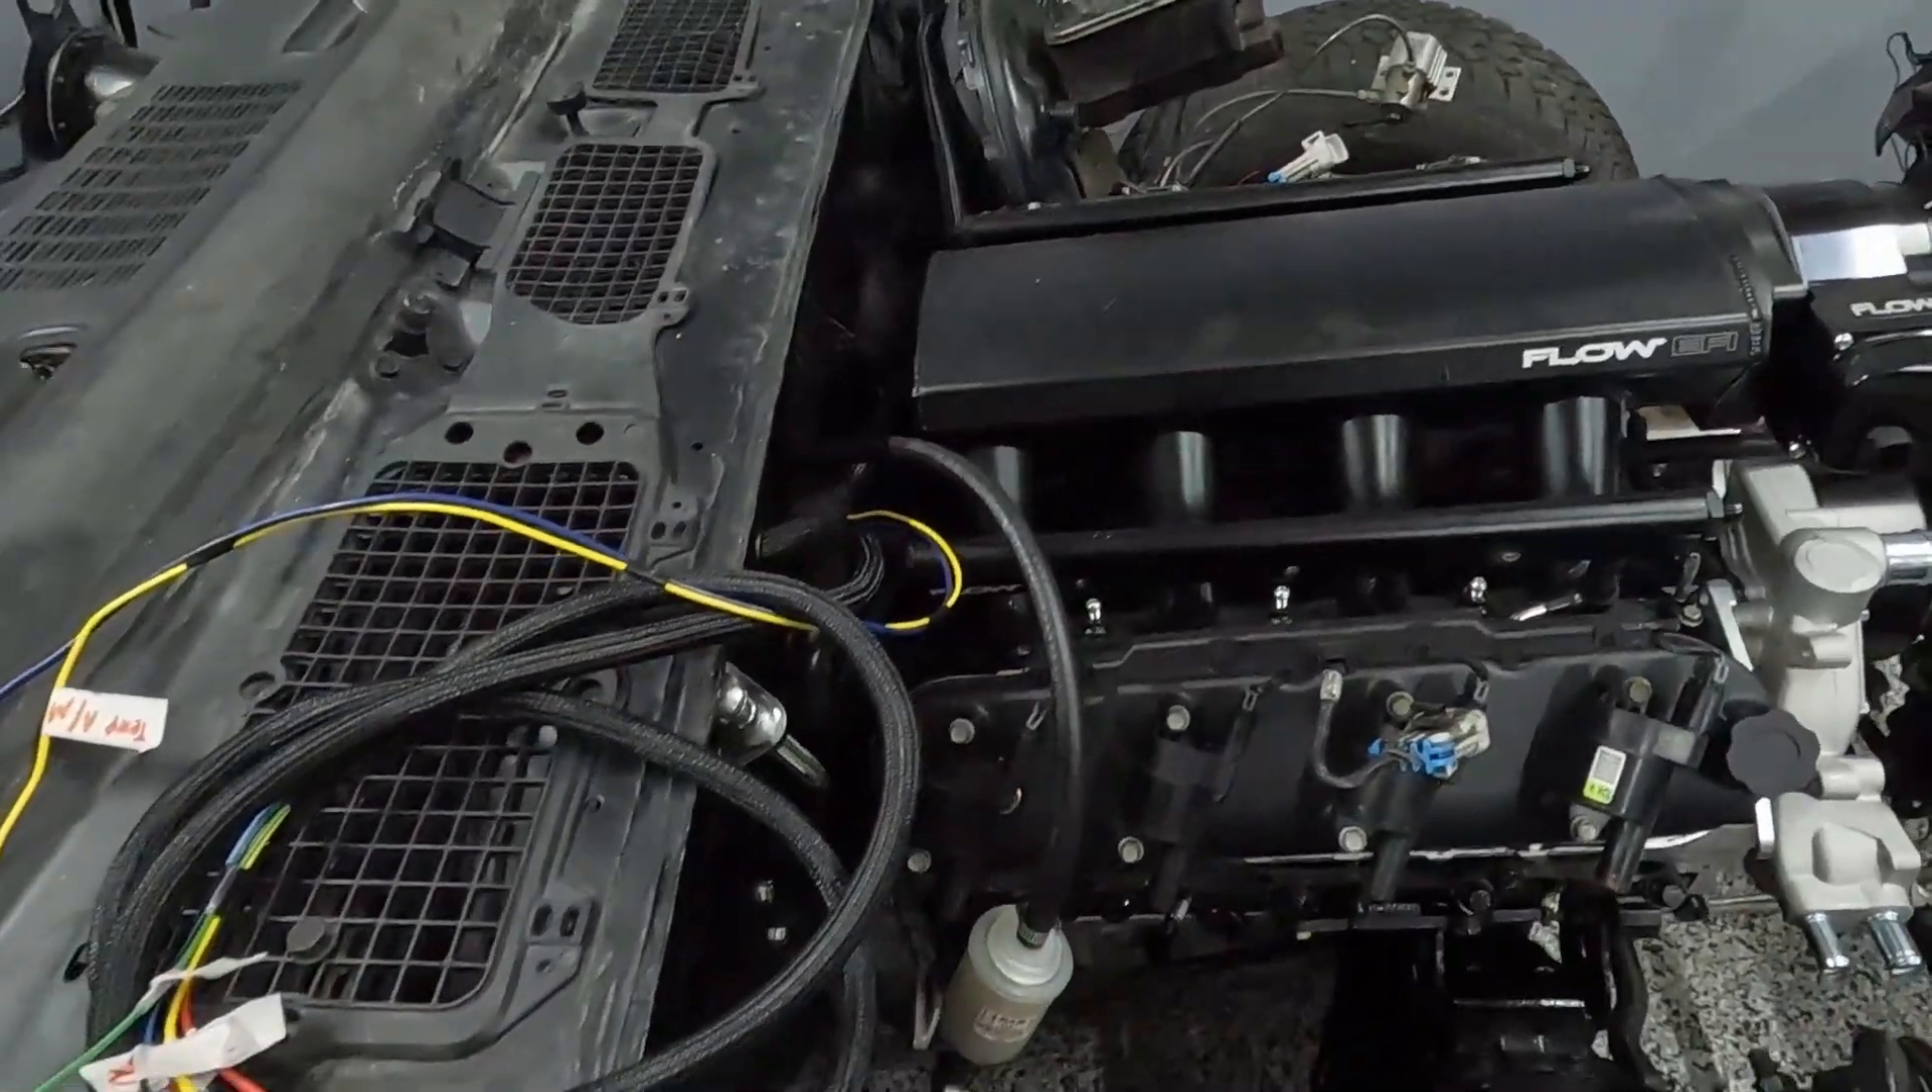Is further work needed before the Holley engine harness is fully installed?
Yes.